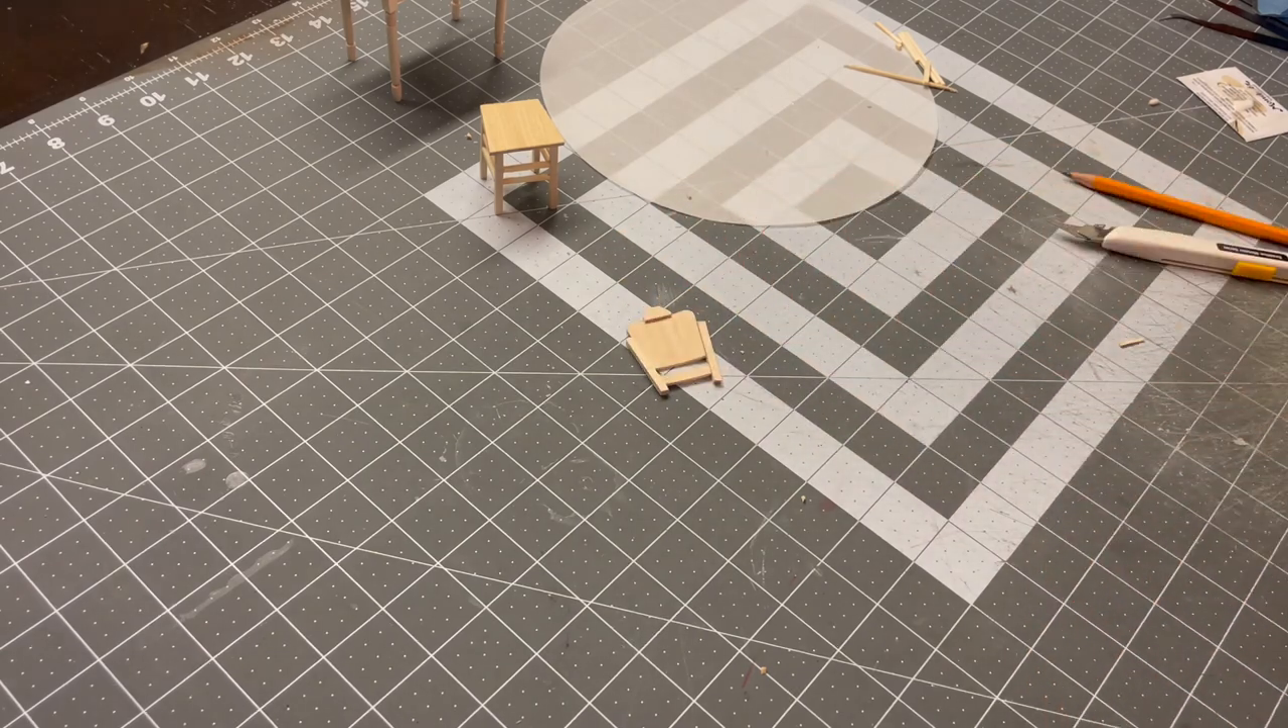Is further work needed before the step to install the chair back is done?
Yes.